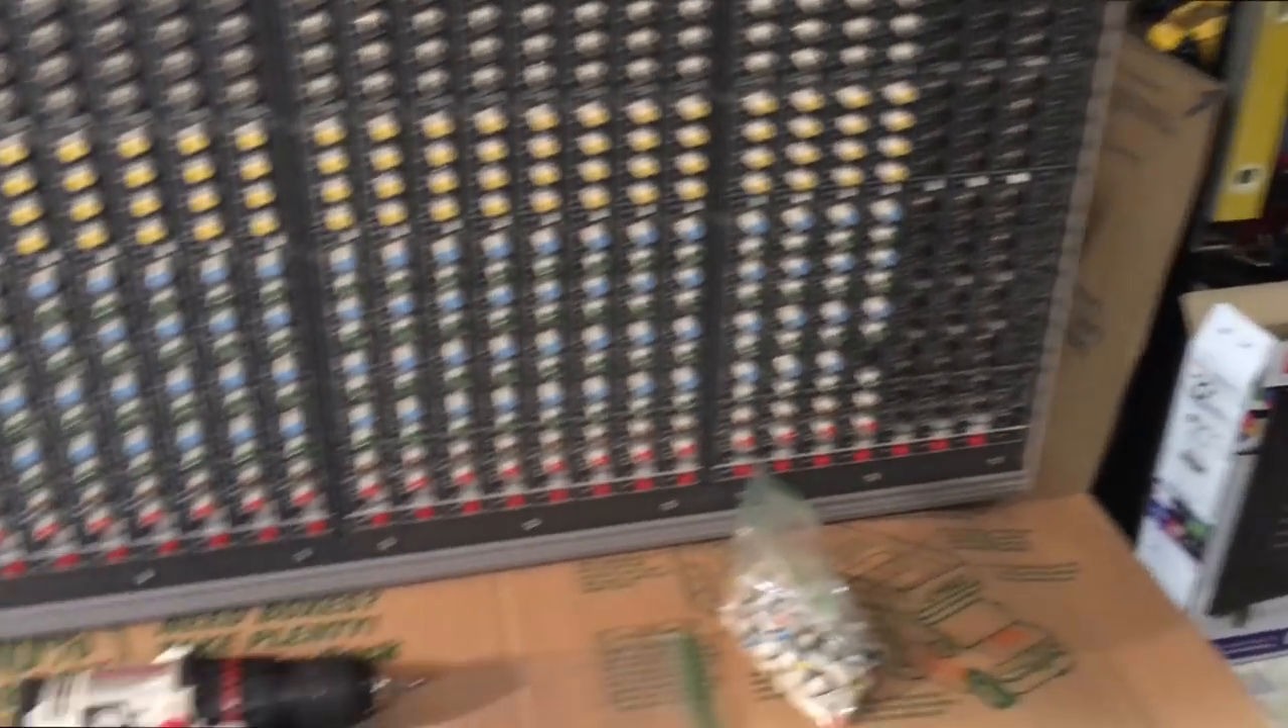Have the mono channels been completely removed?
No.